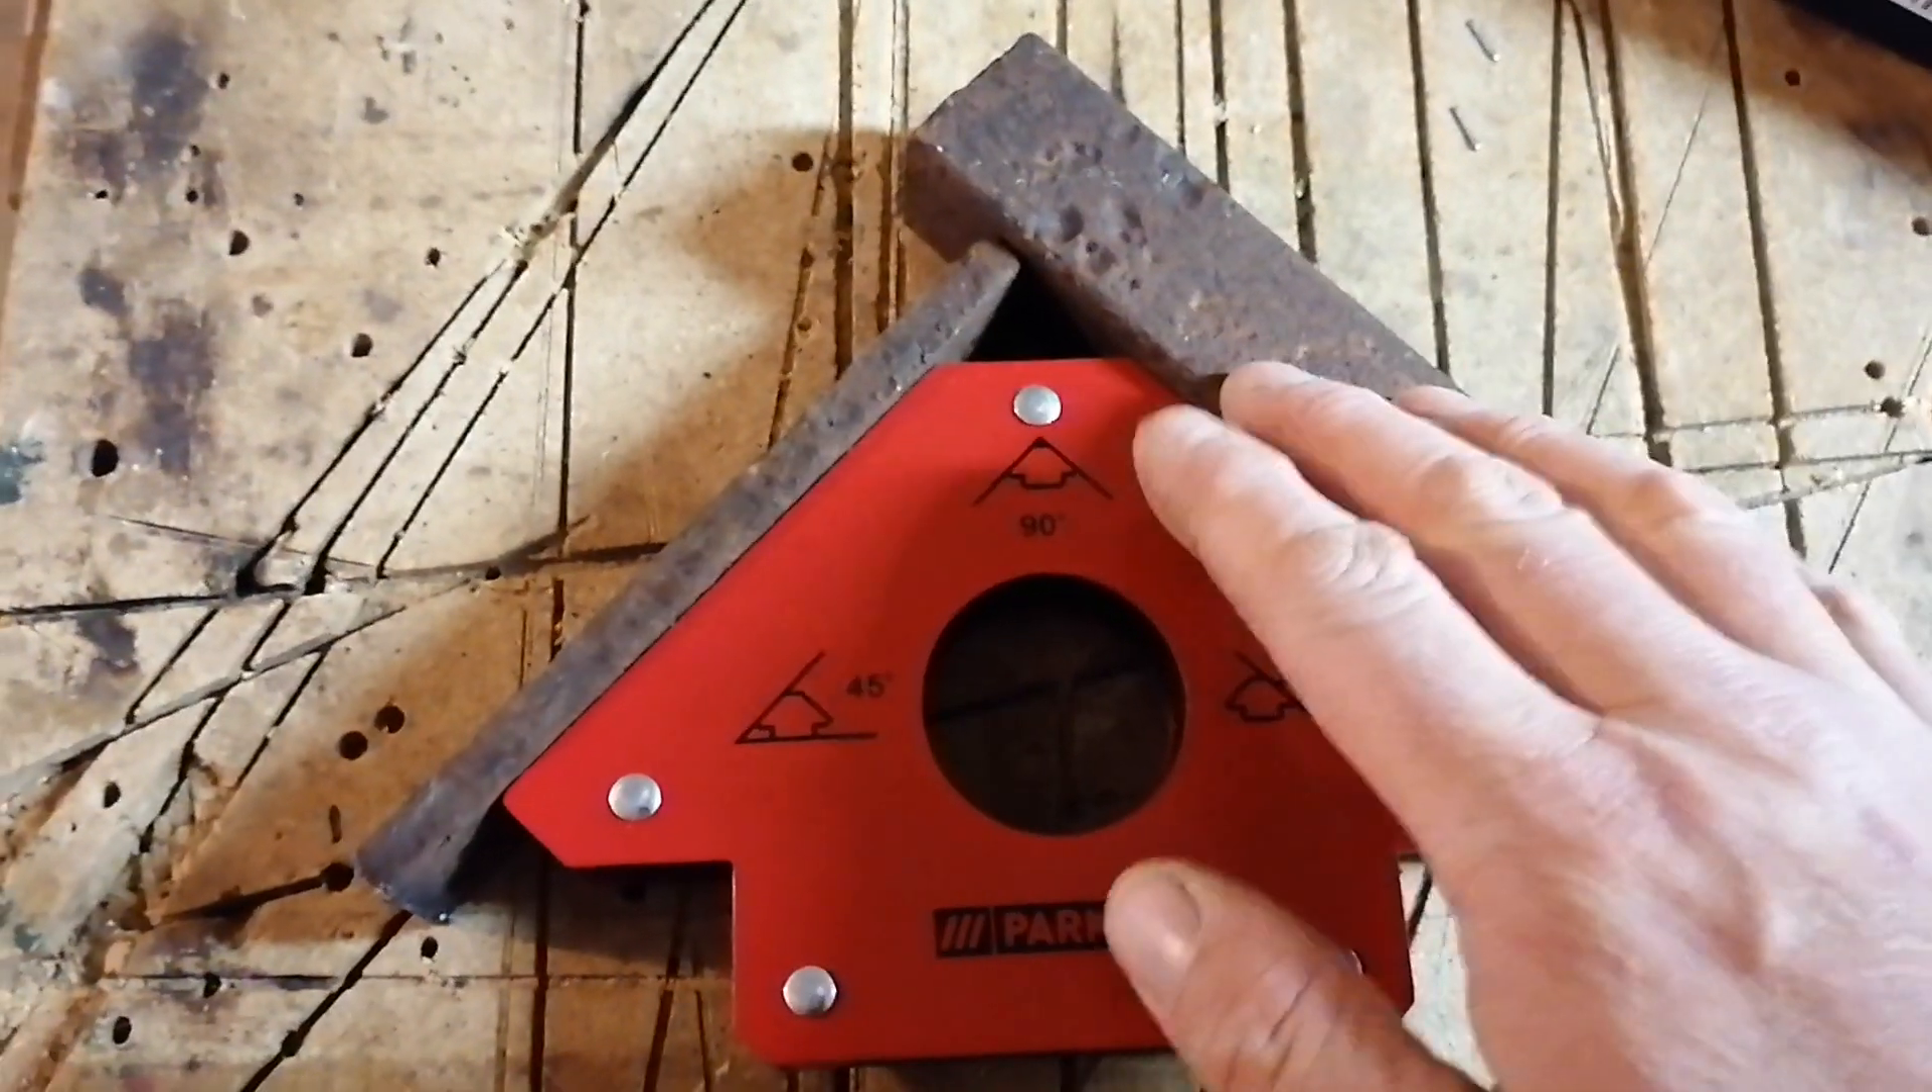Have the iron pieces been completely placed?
Yes.